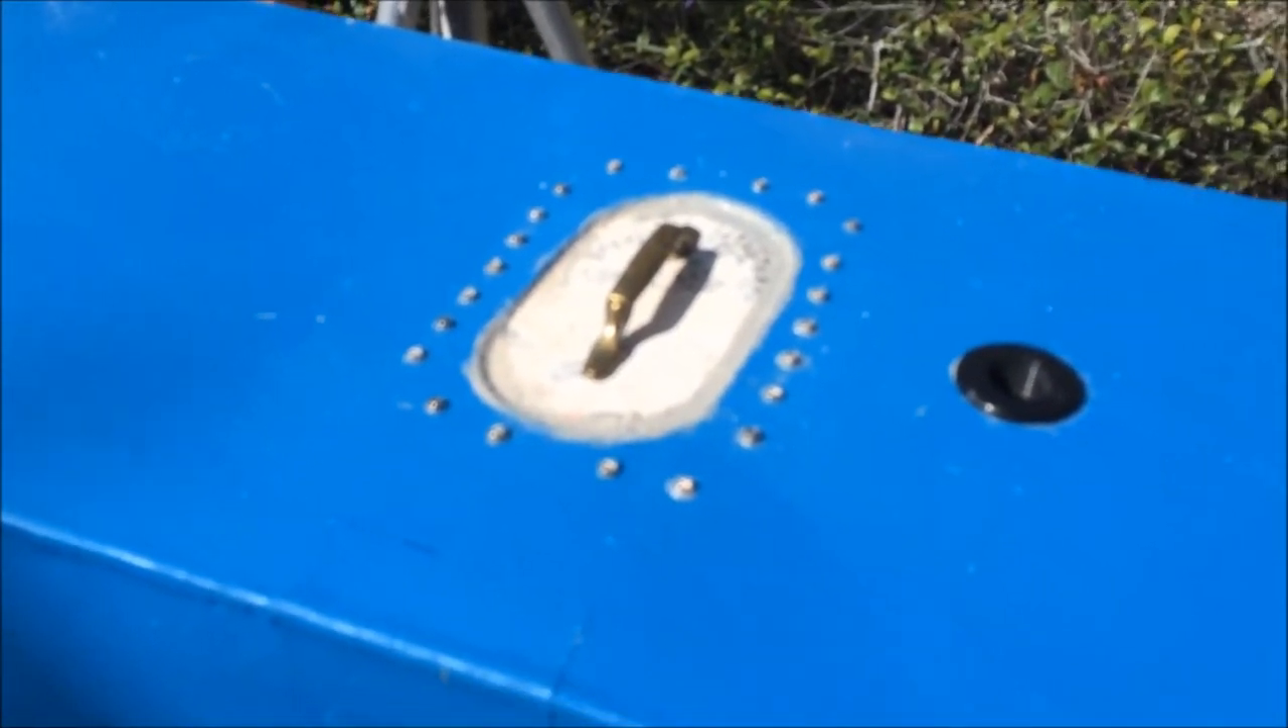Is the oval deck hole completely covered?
Yes.